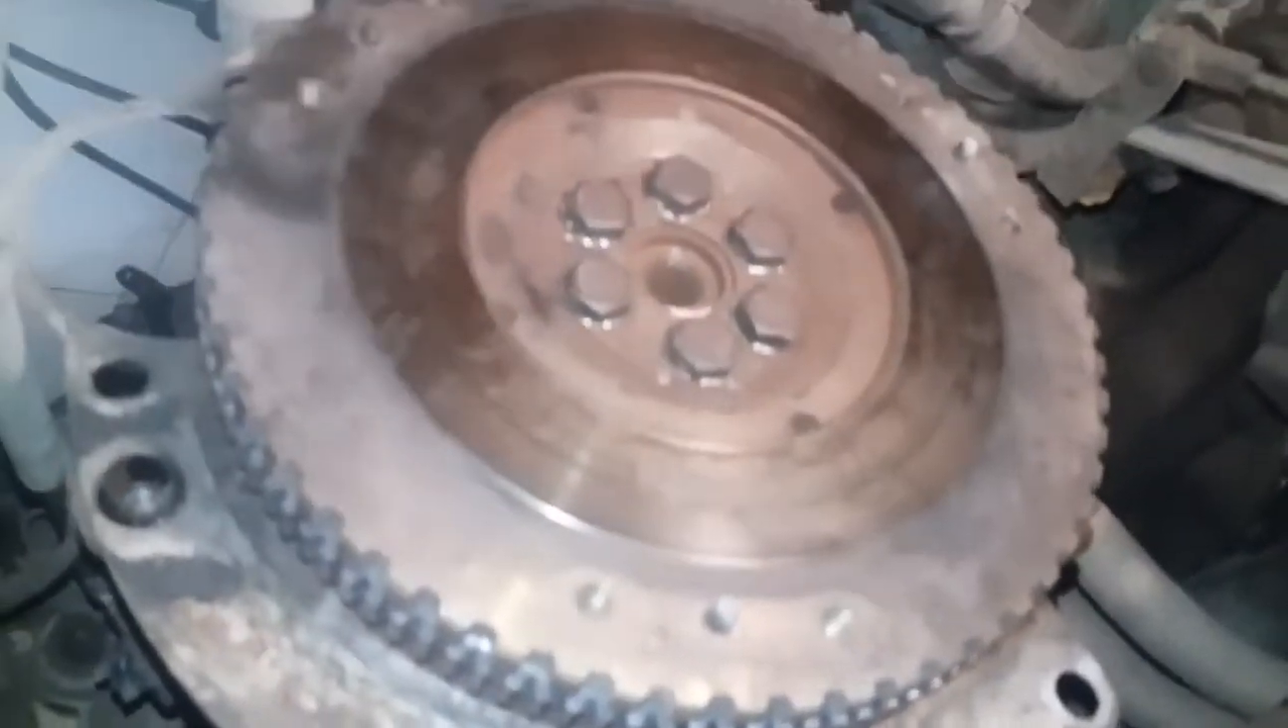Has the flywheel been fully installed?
Yes.